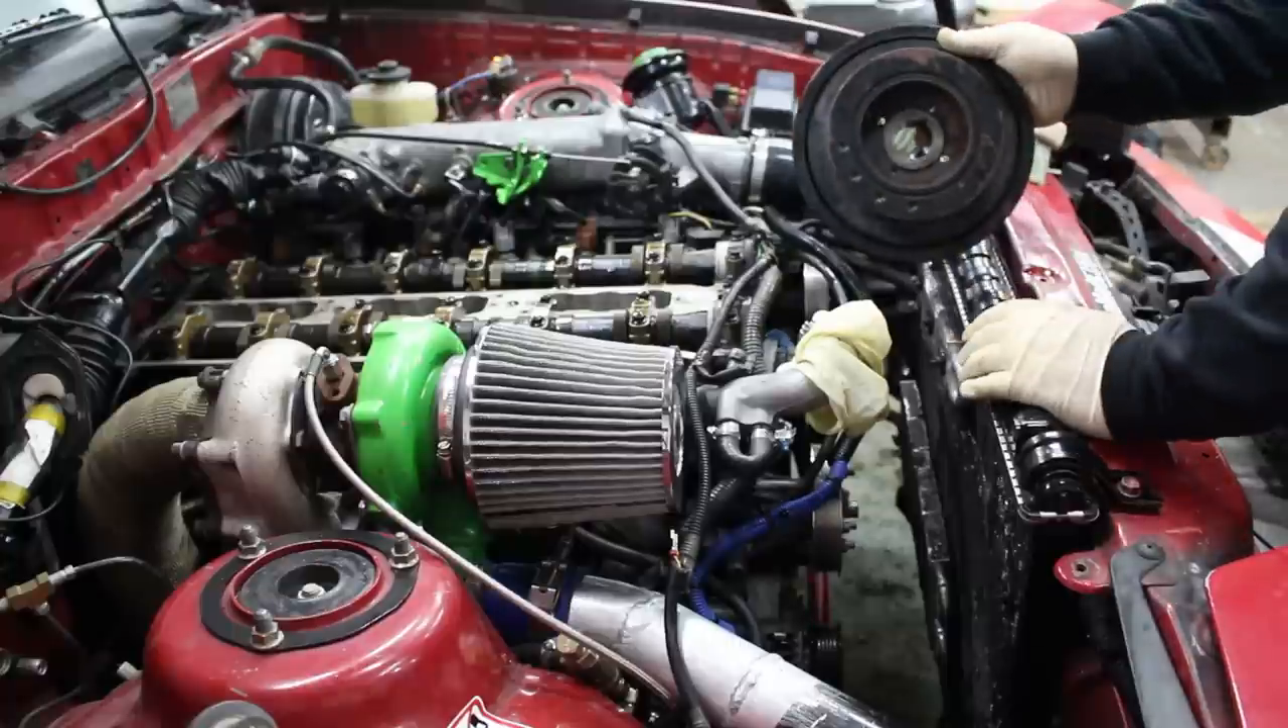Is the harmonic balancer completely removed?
Yes.